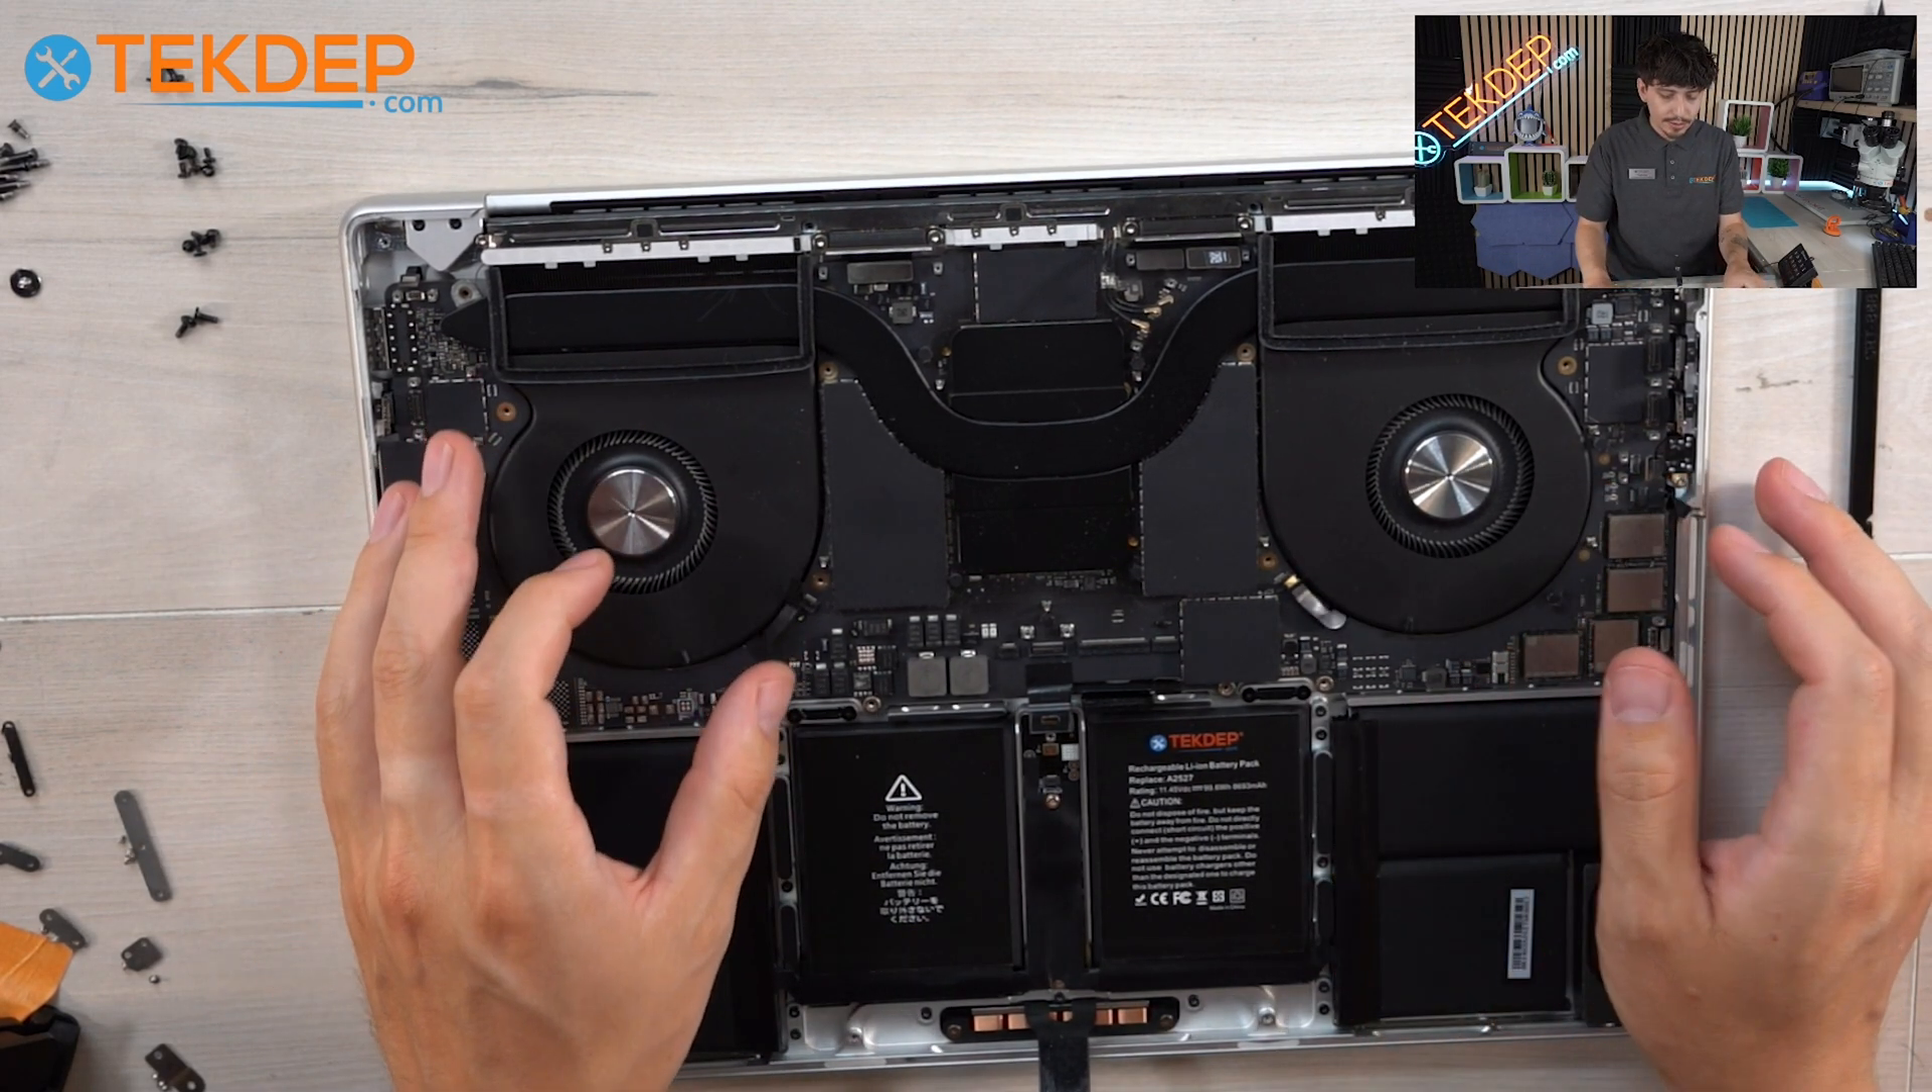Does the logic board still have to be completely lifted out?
Yes.